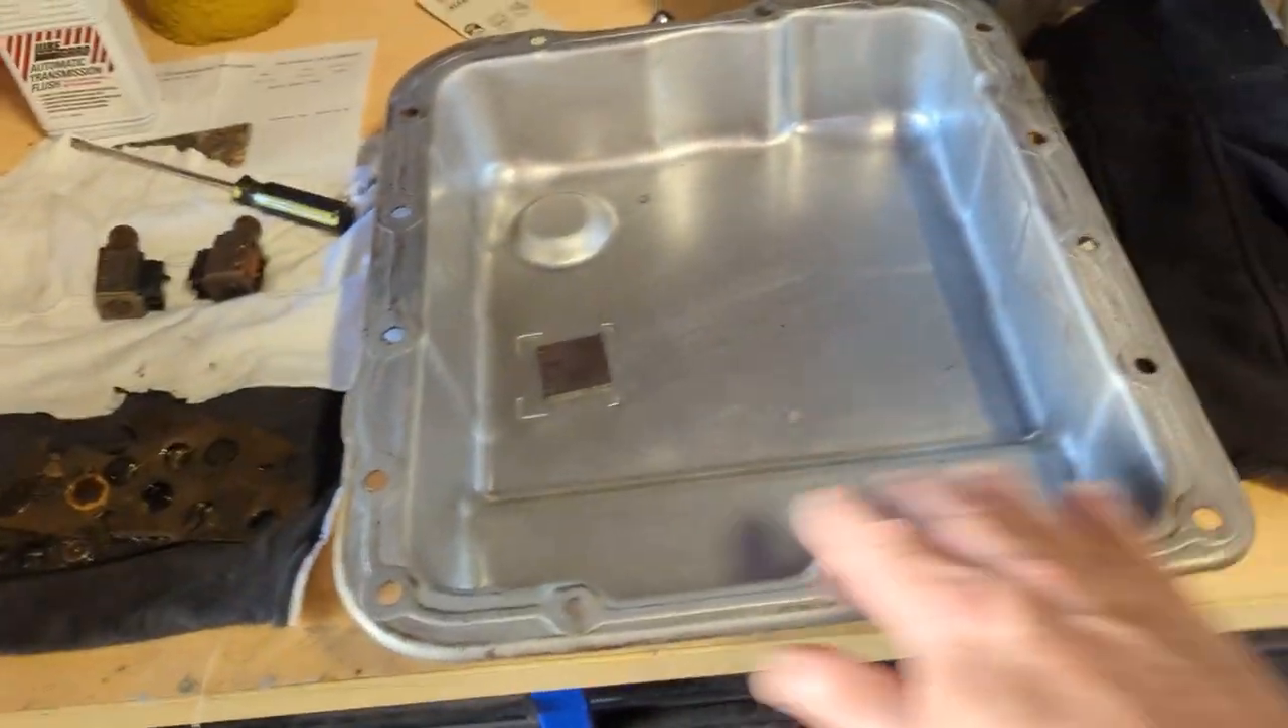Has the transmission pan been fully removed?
Yes.